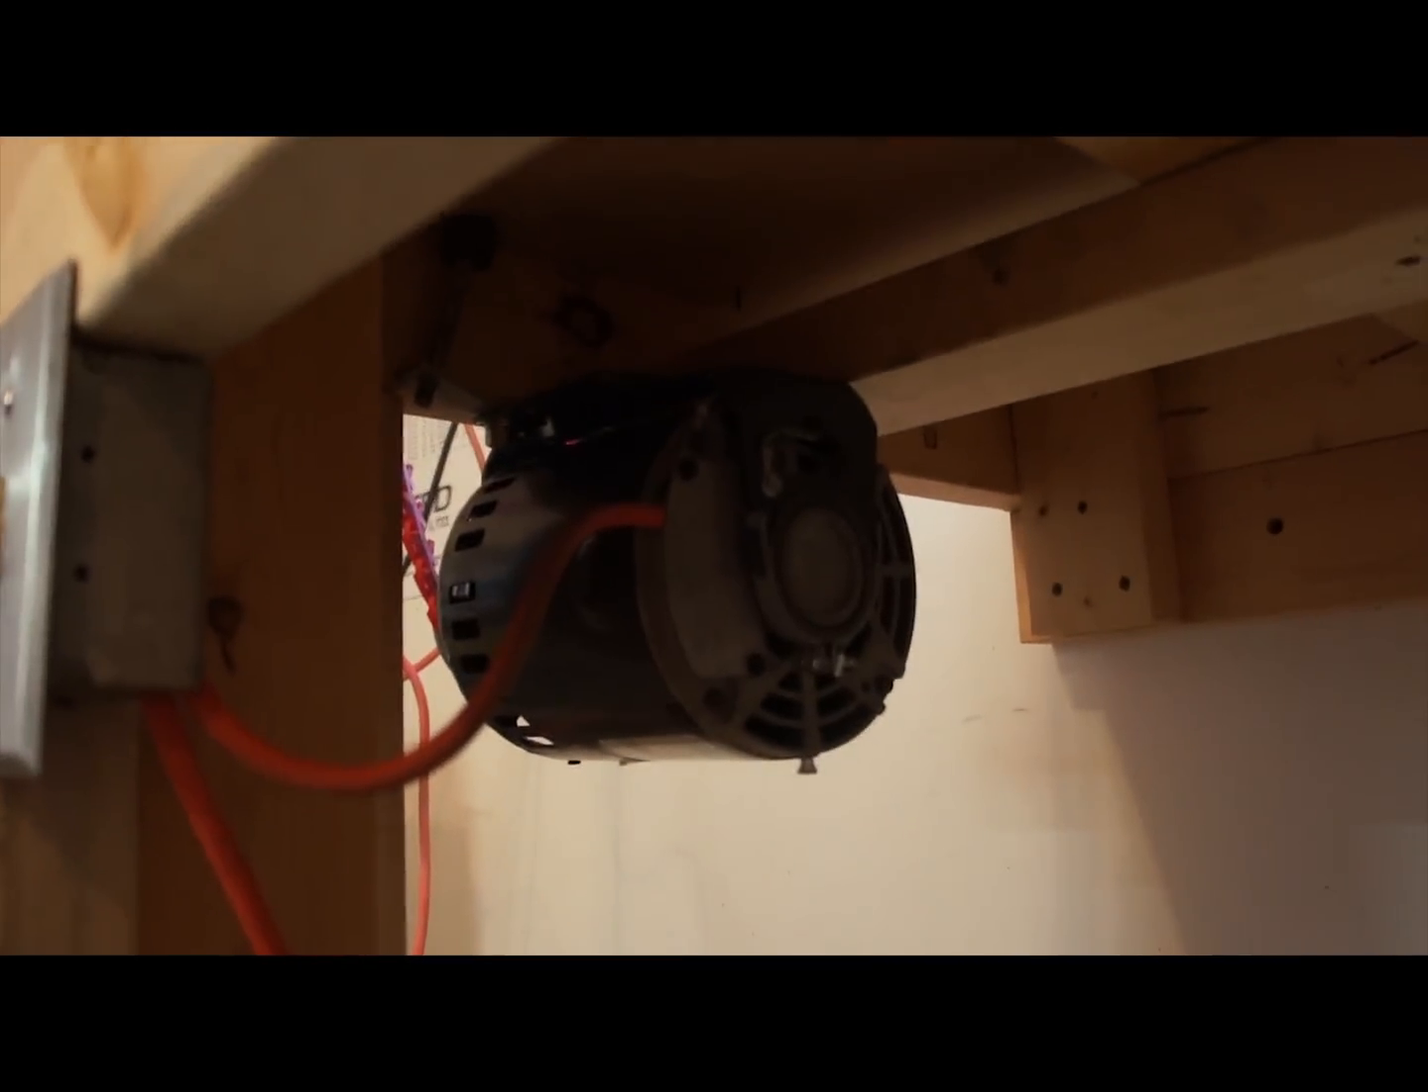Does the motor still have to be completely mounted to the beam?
No.